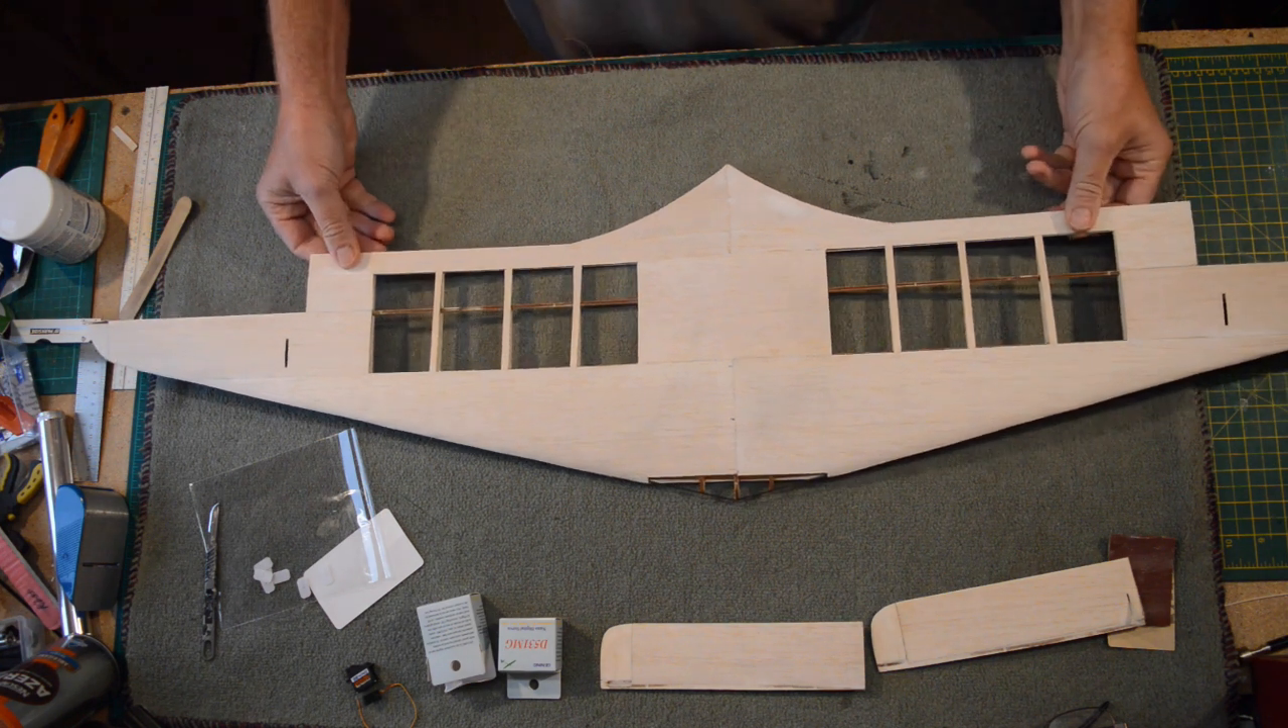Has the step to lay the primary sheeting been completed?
Yes.